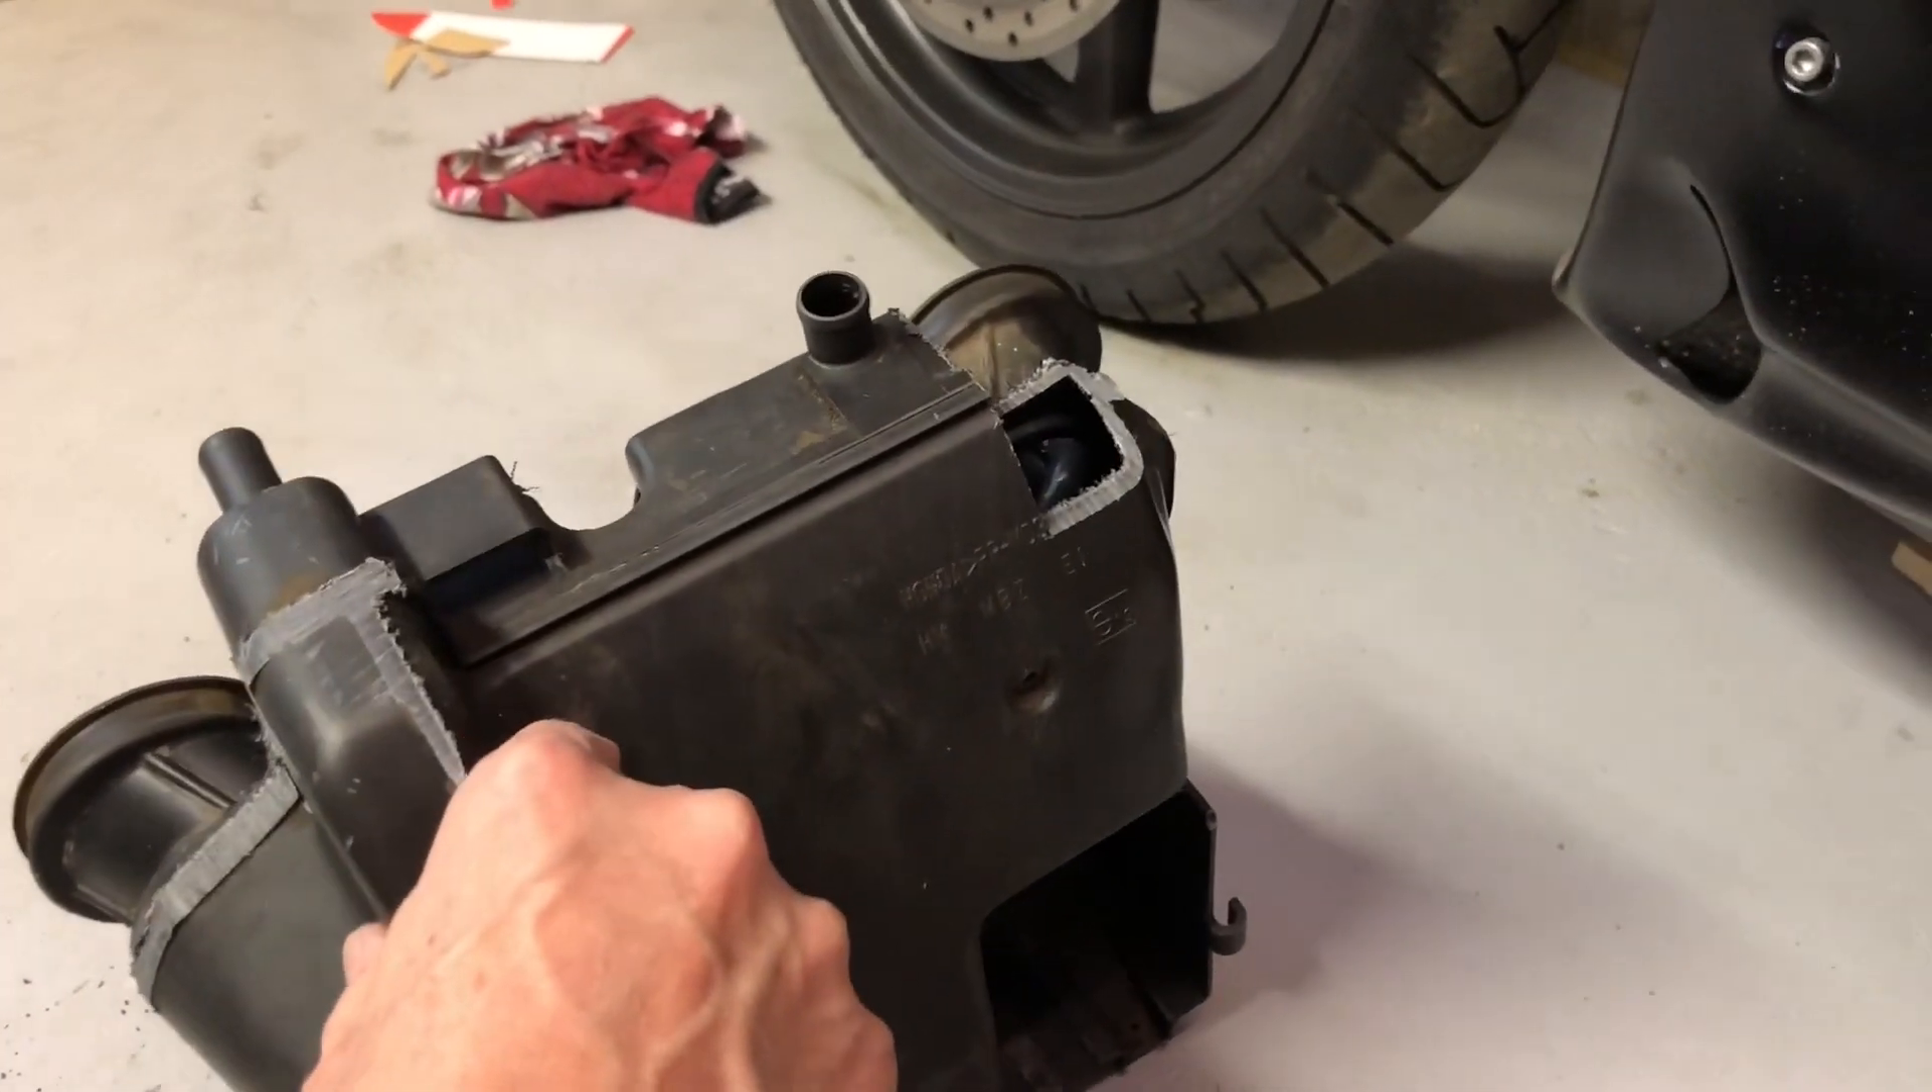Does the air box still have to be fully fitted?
Yes.